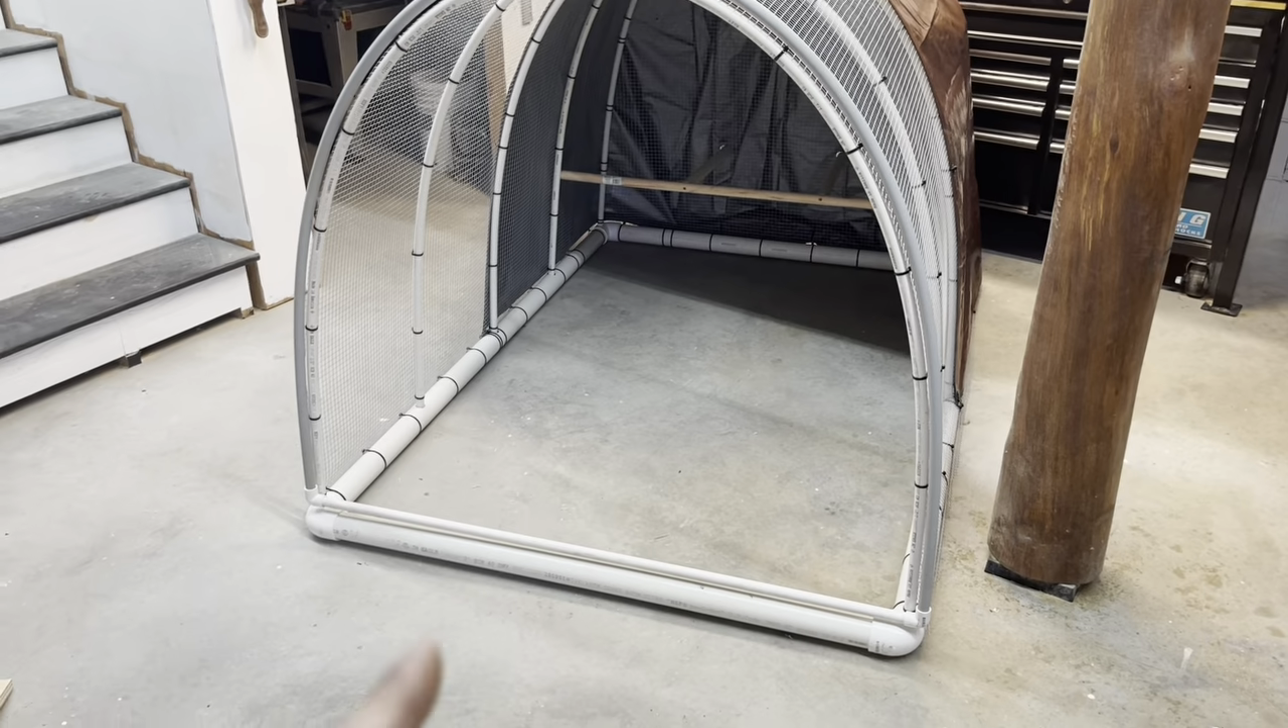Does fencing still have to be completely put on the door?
Yes.